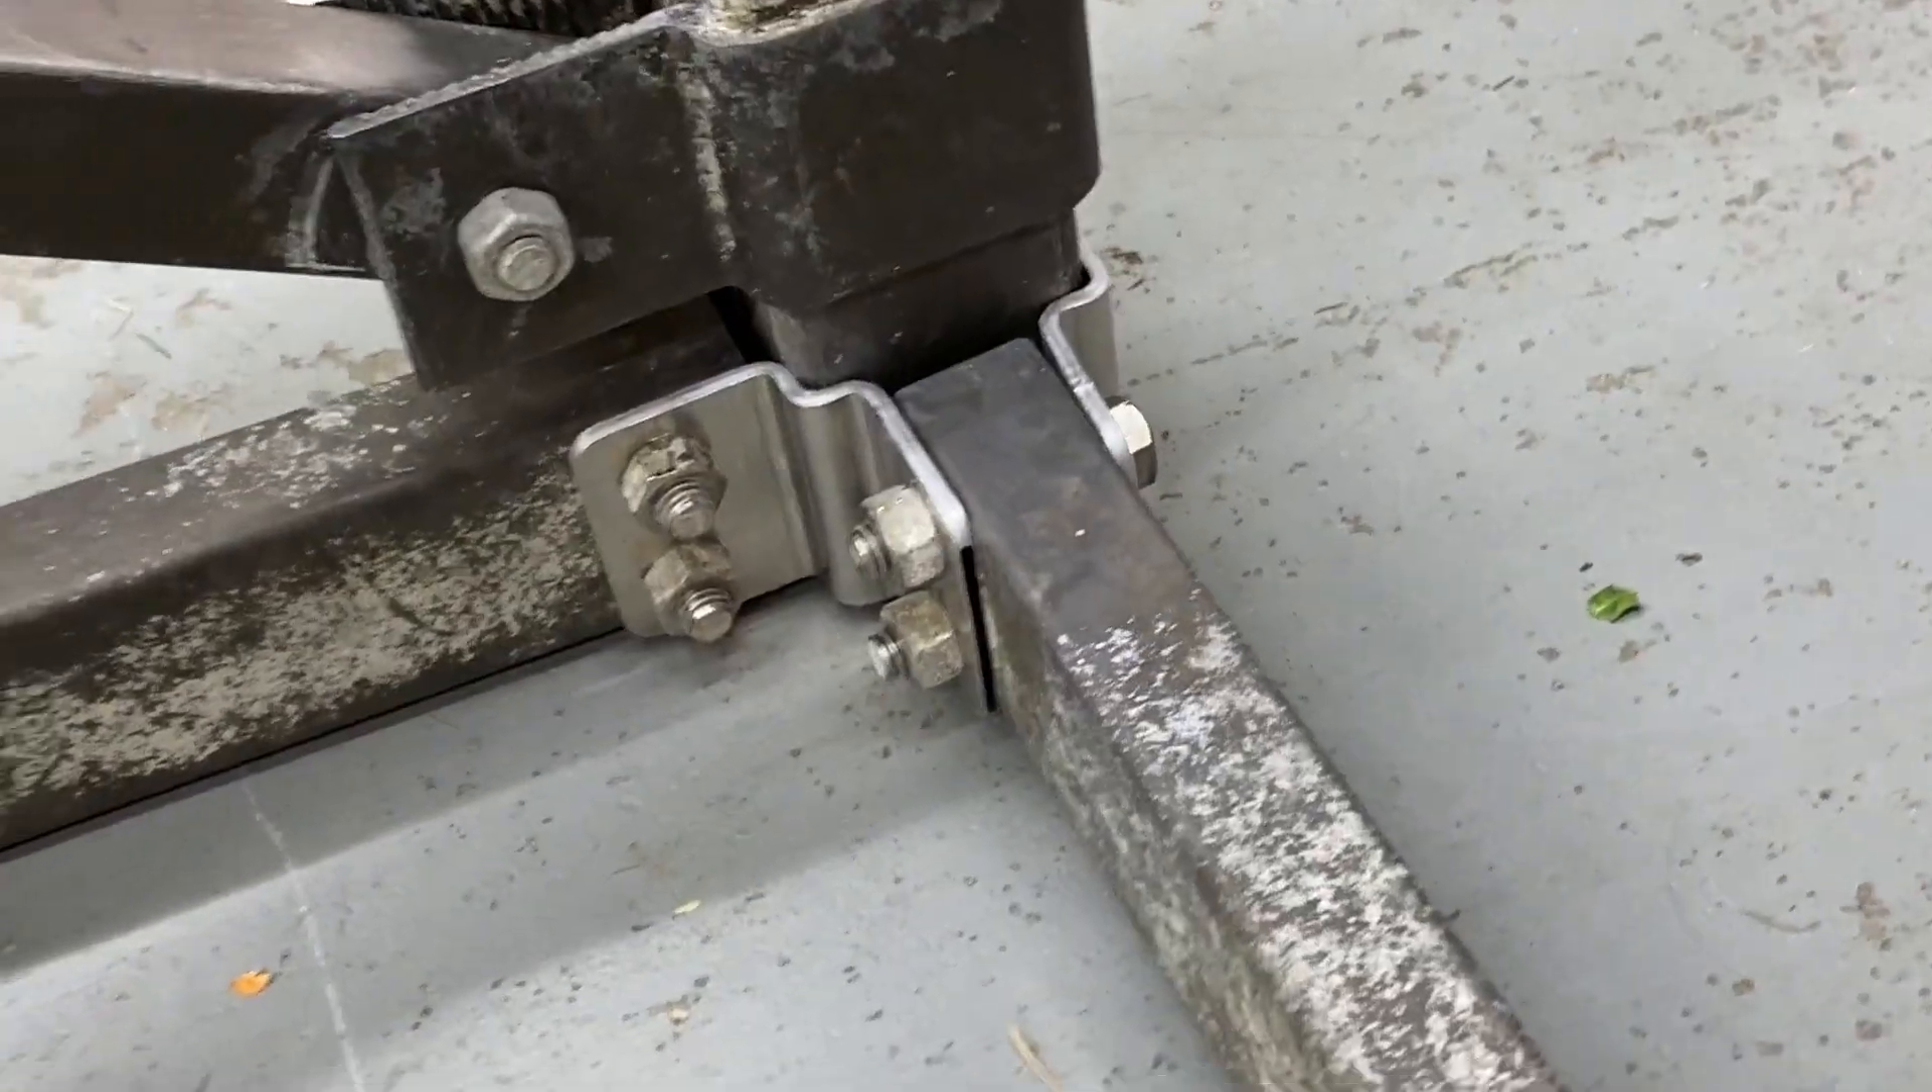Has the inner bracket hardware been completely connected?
Yes.